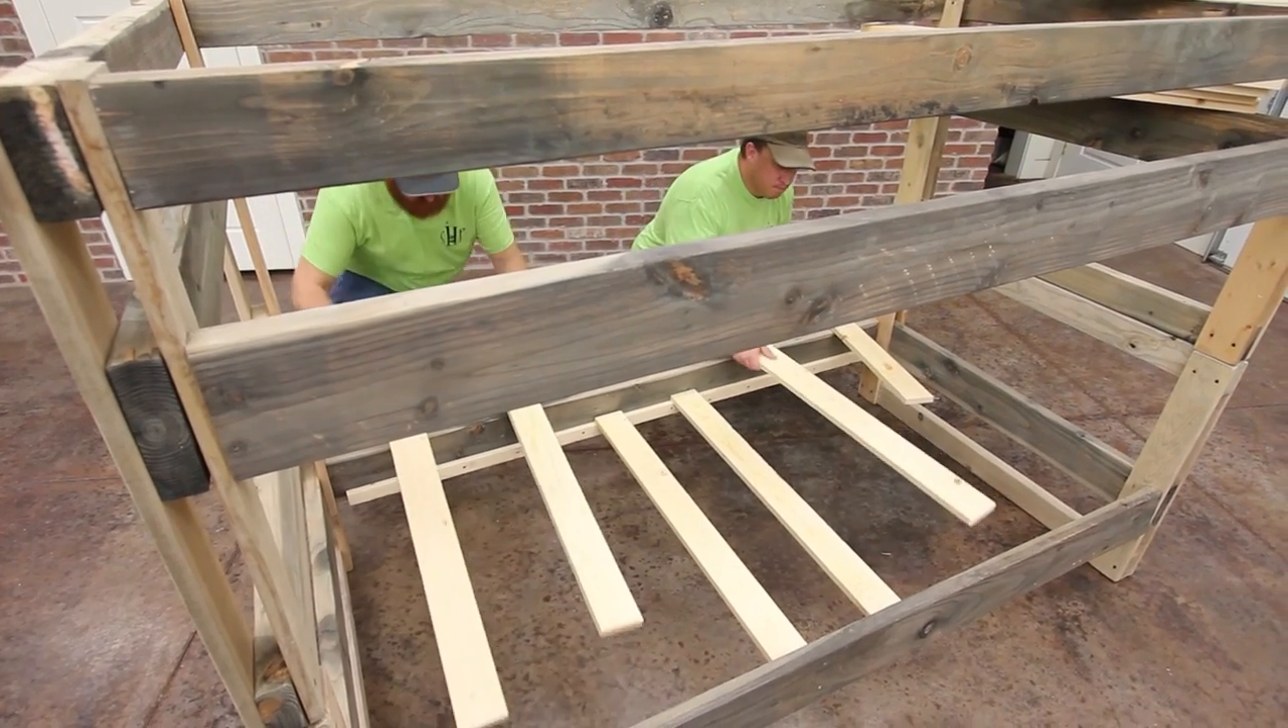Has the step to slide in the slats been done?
No.